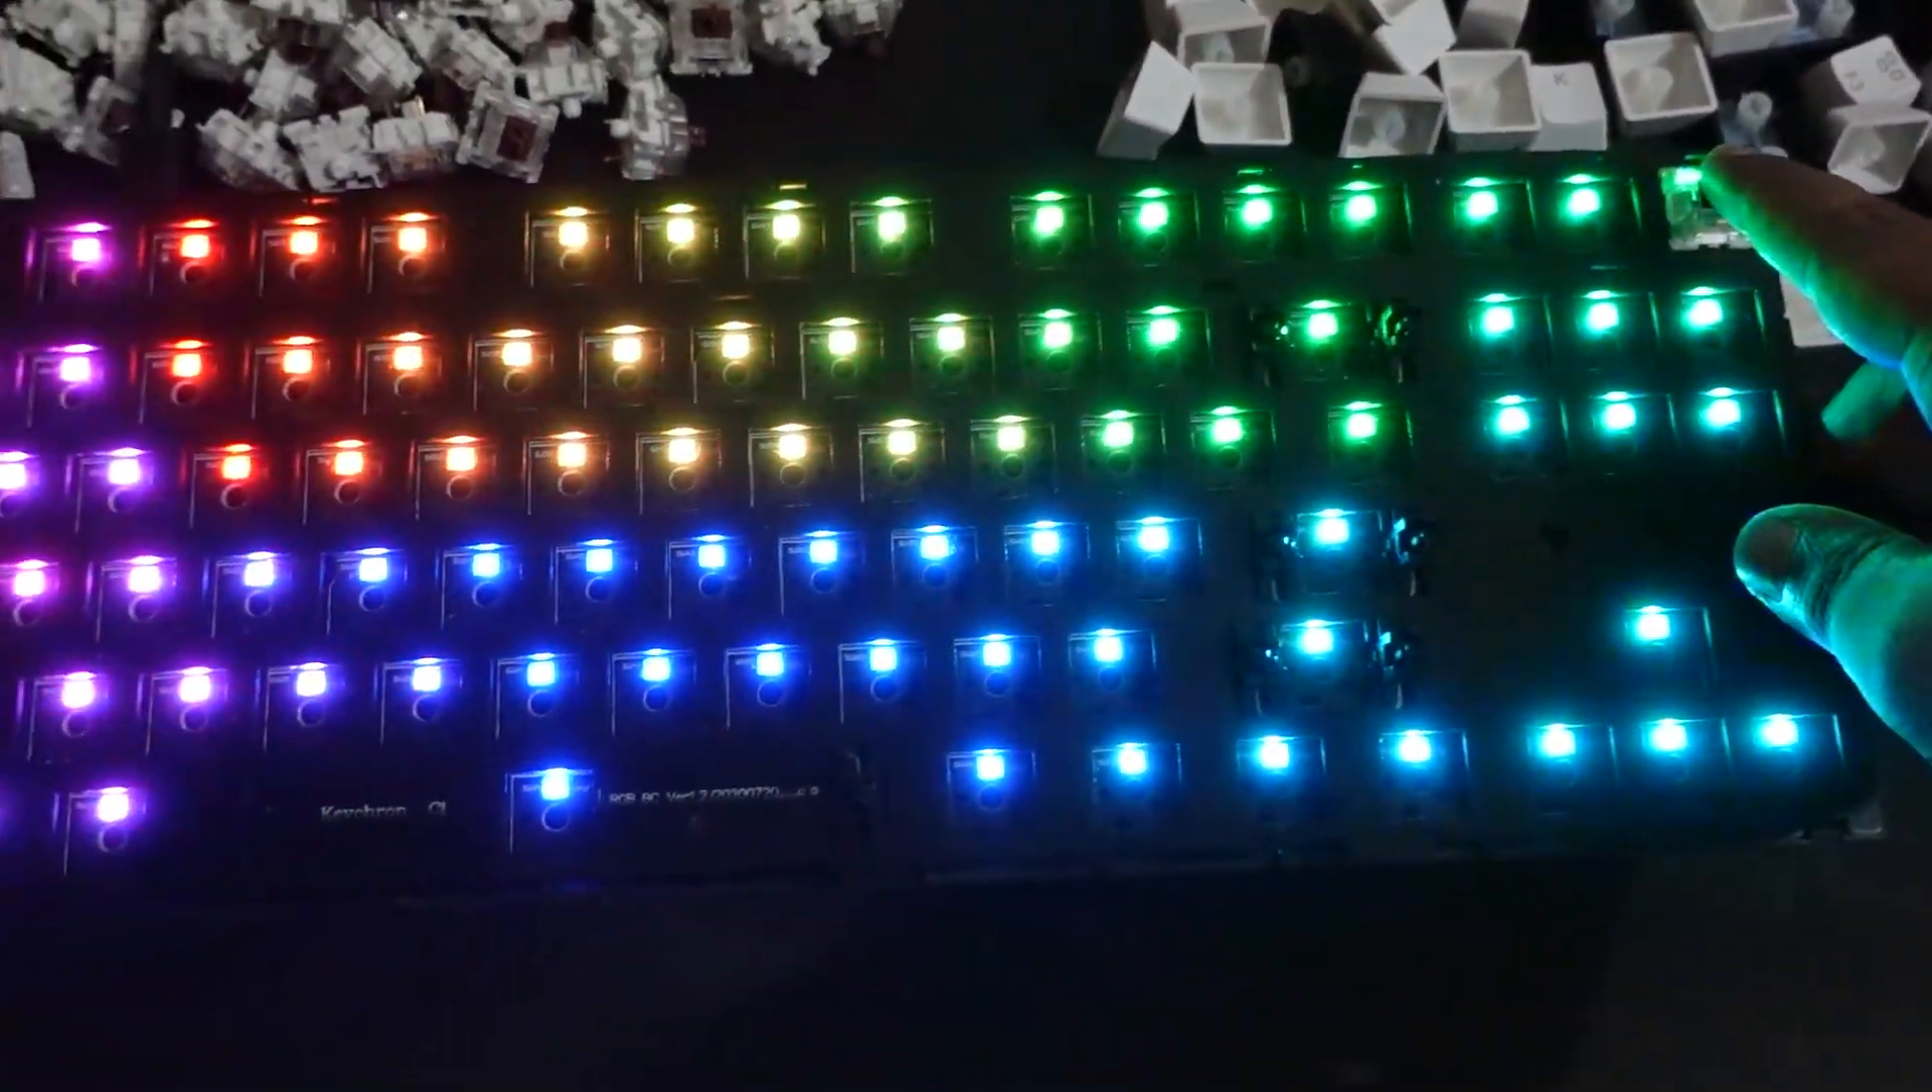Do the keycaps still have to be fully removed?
No.